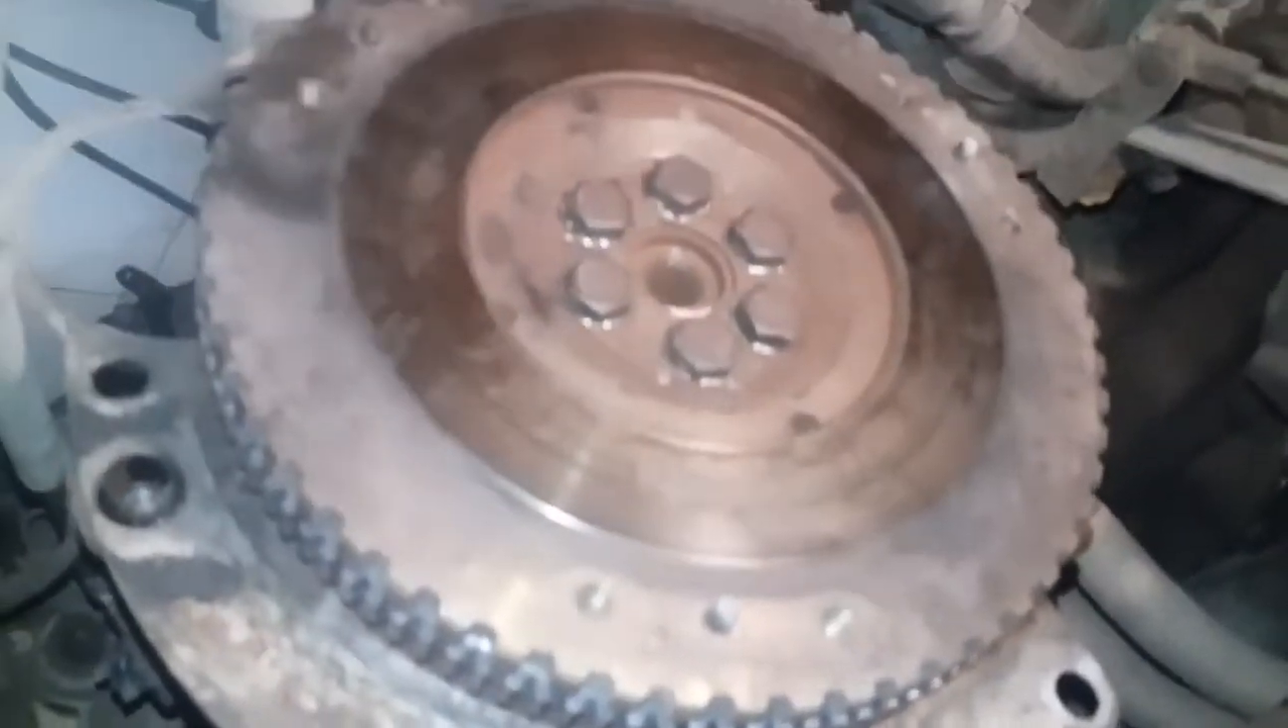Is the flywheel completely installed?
Yes.